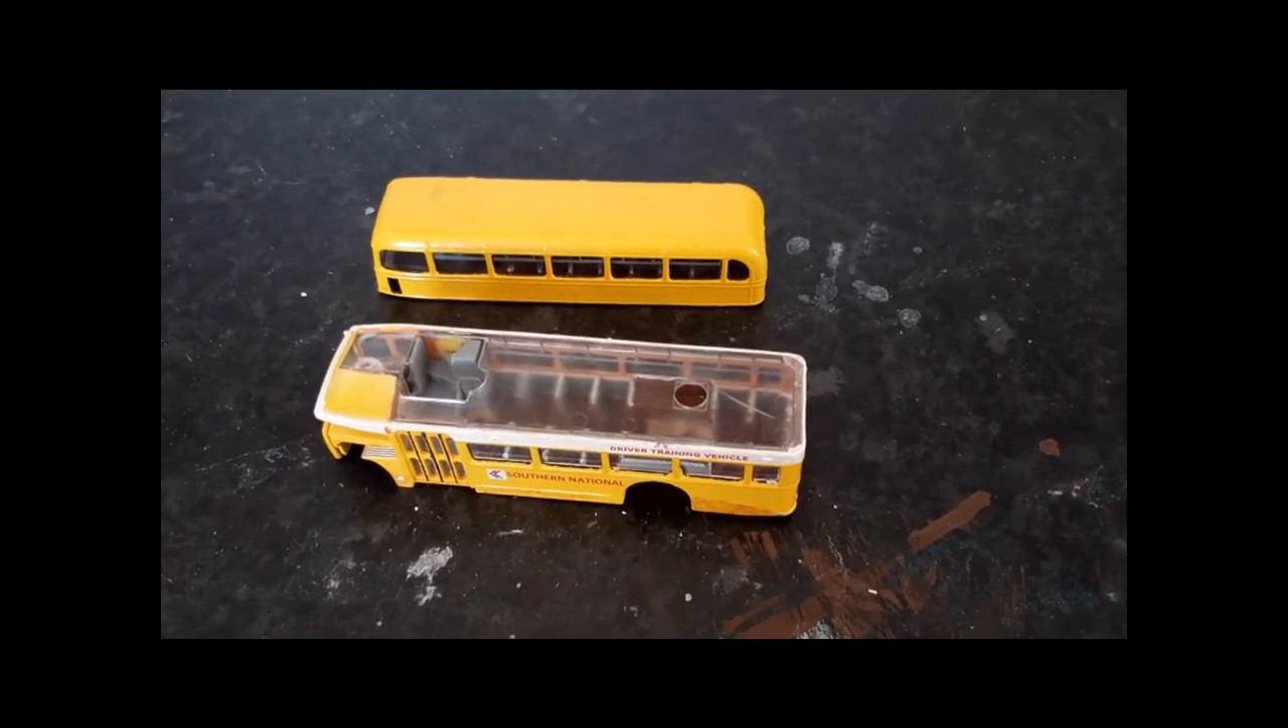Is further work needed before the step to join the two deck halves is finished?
Yes.